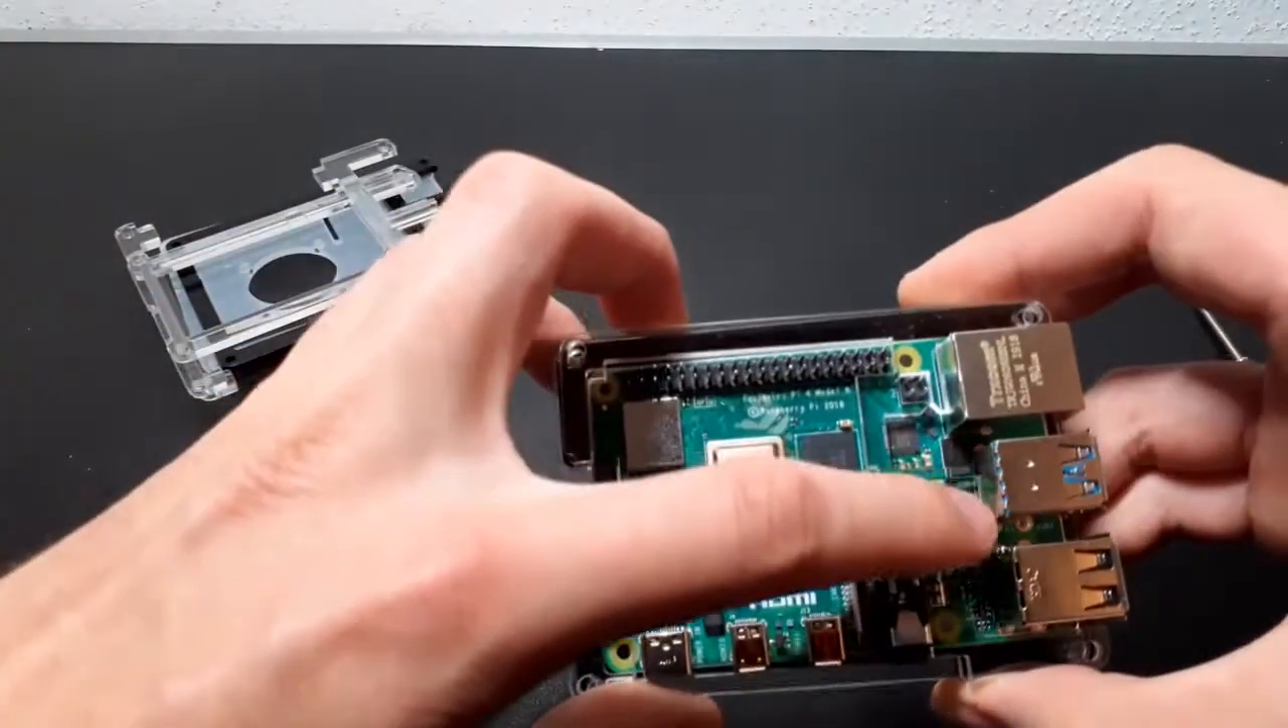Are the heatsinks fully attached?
No.